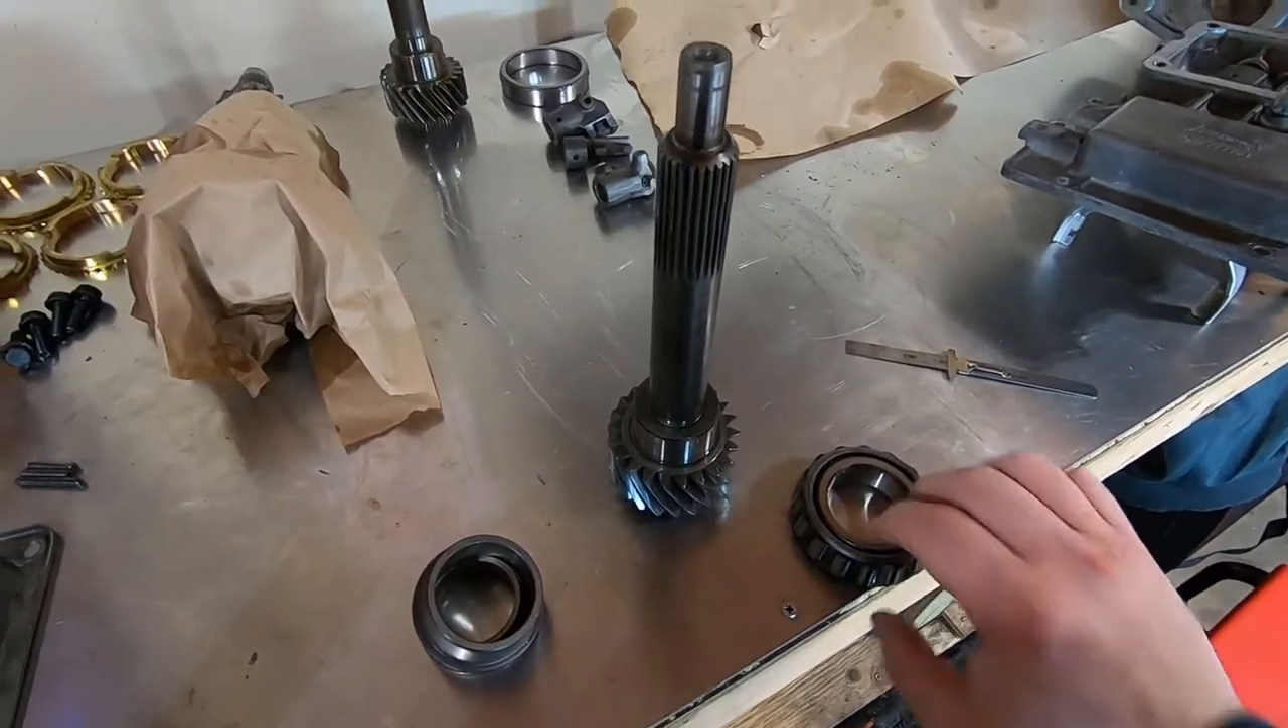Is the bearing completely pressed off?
Yes.